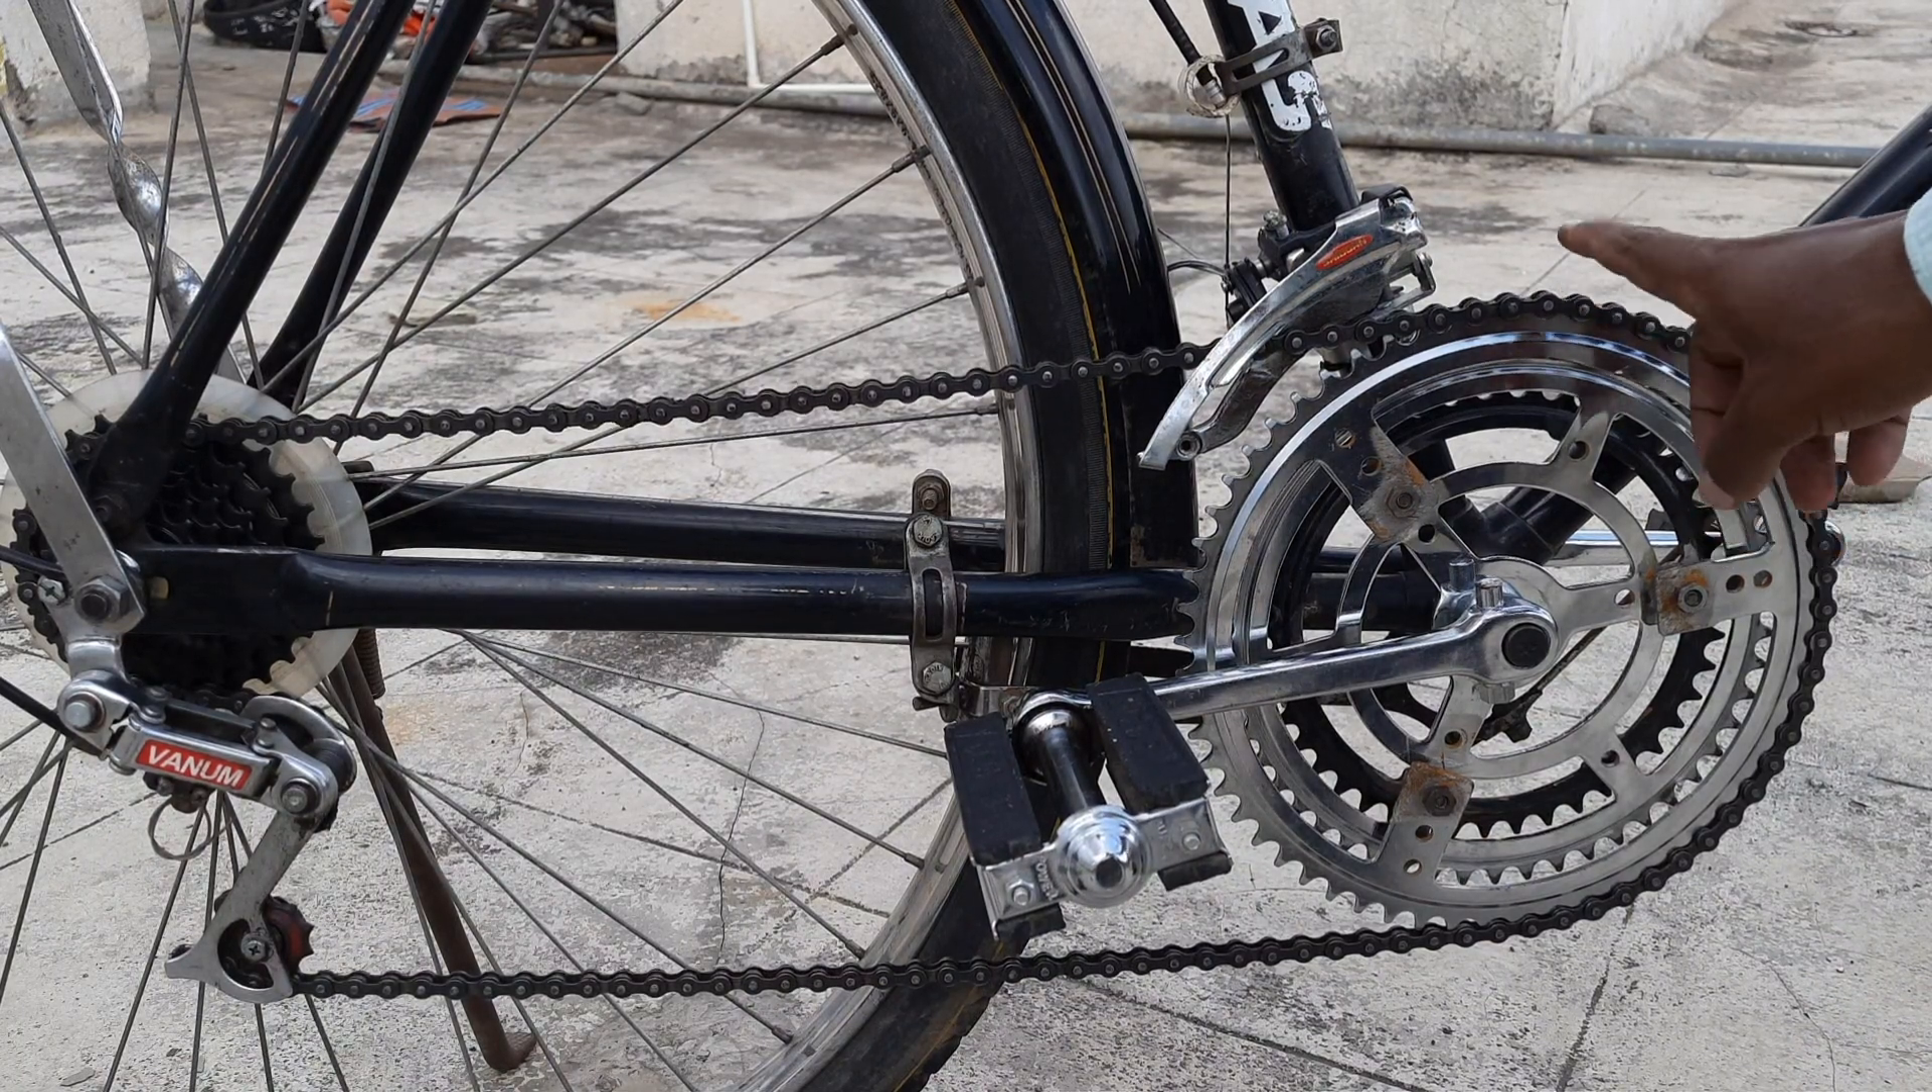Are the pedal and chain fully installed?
Yes.